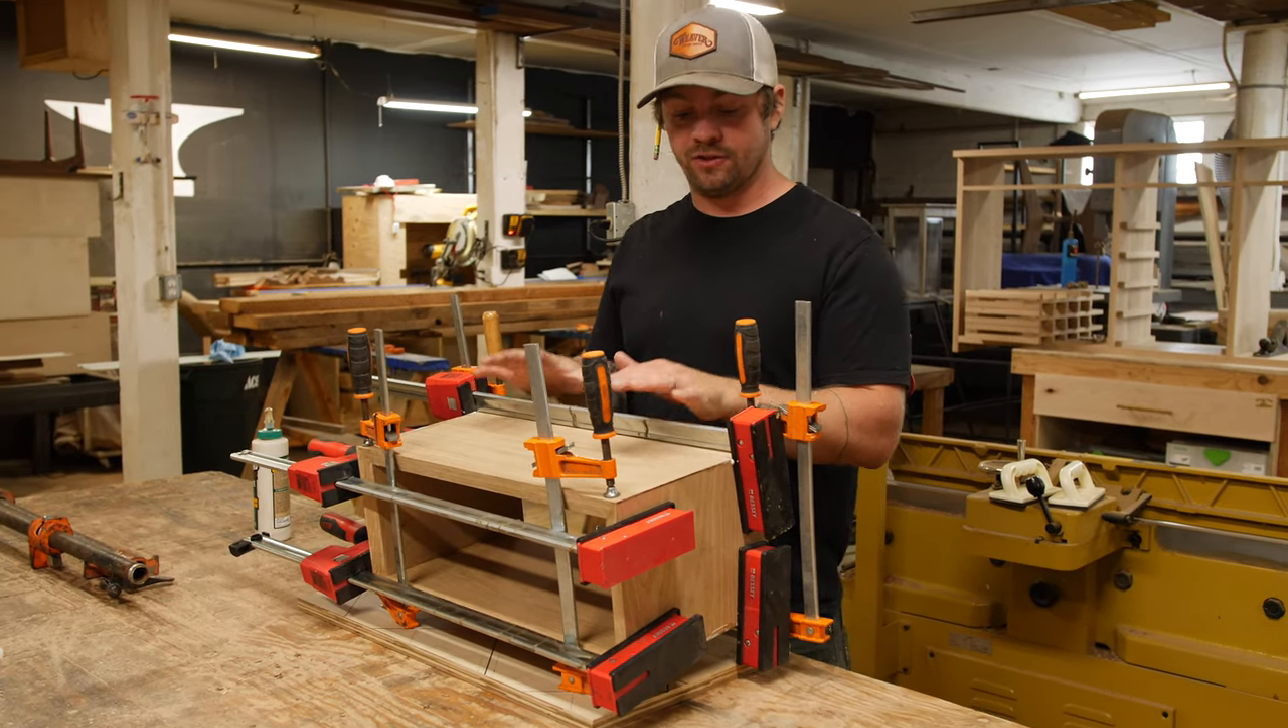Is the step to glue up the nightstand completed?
Yes.